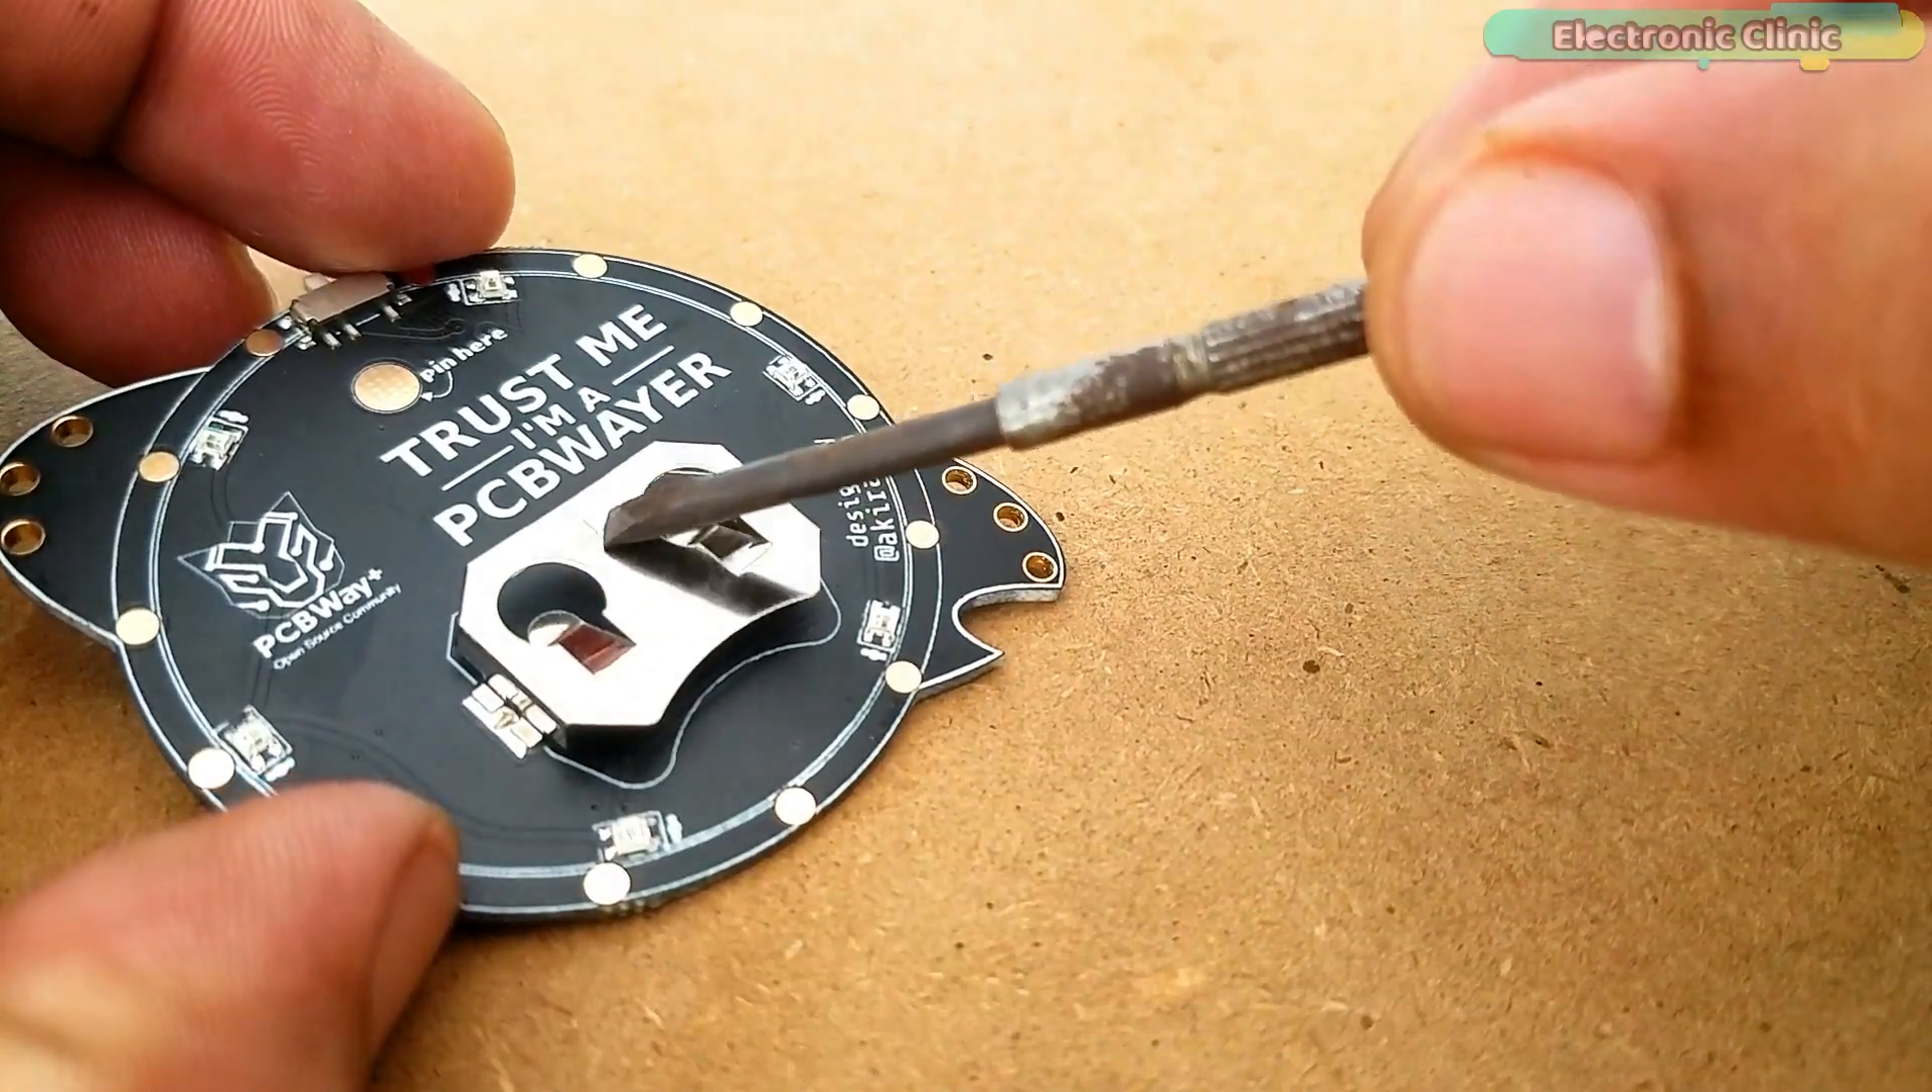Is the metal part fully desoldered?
No.